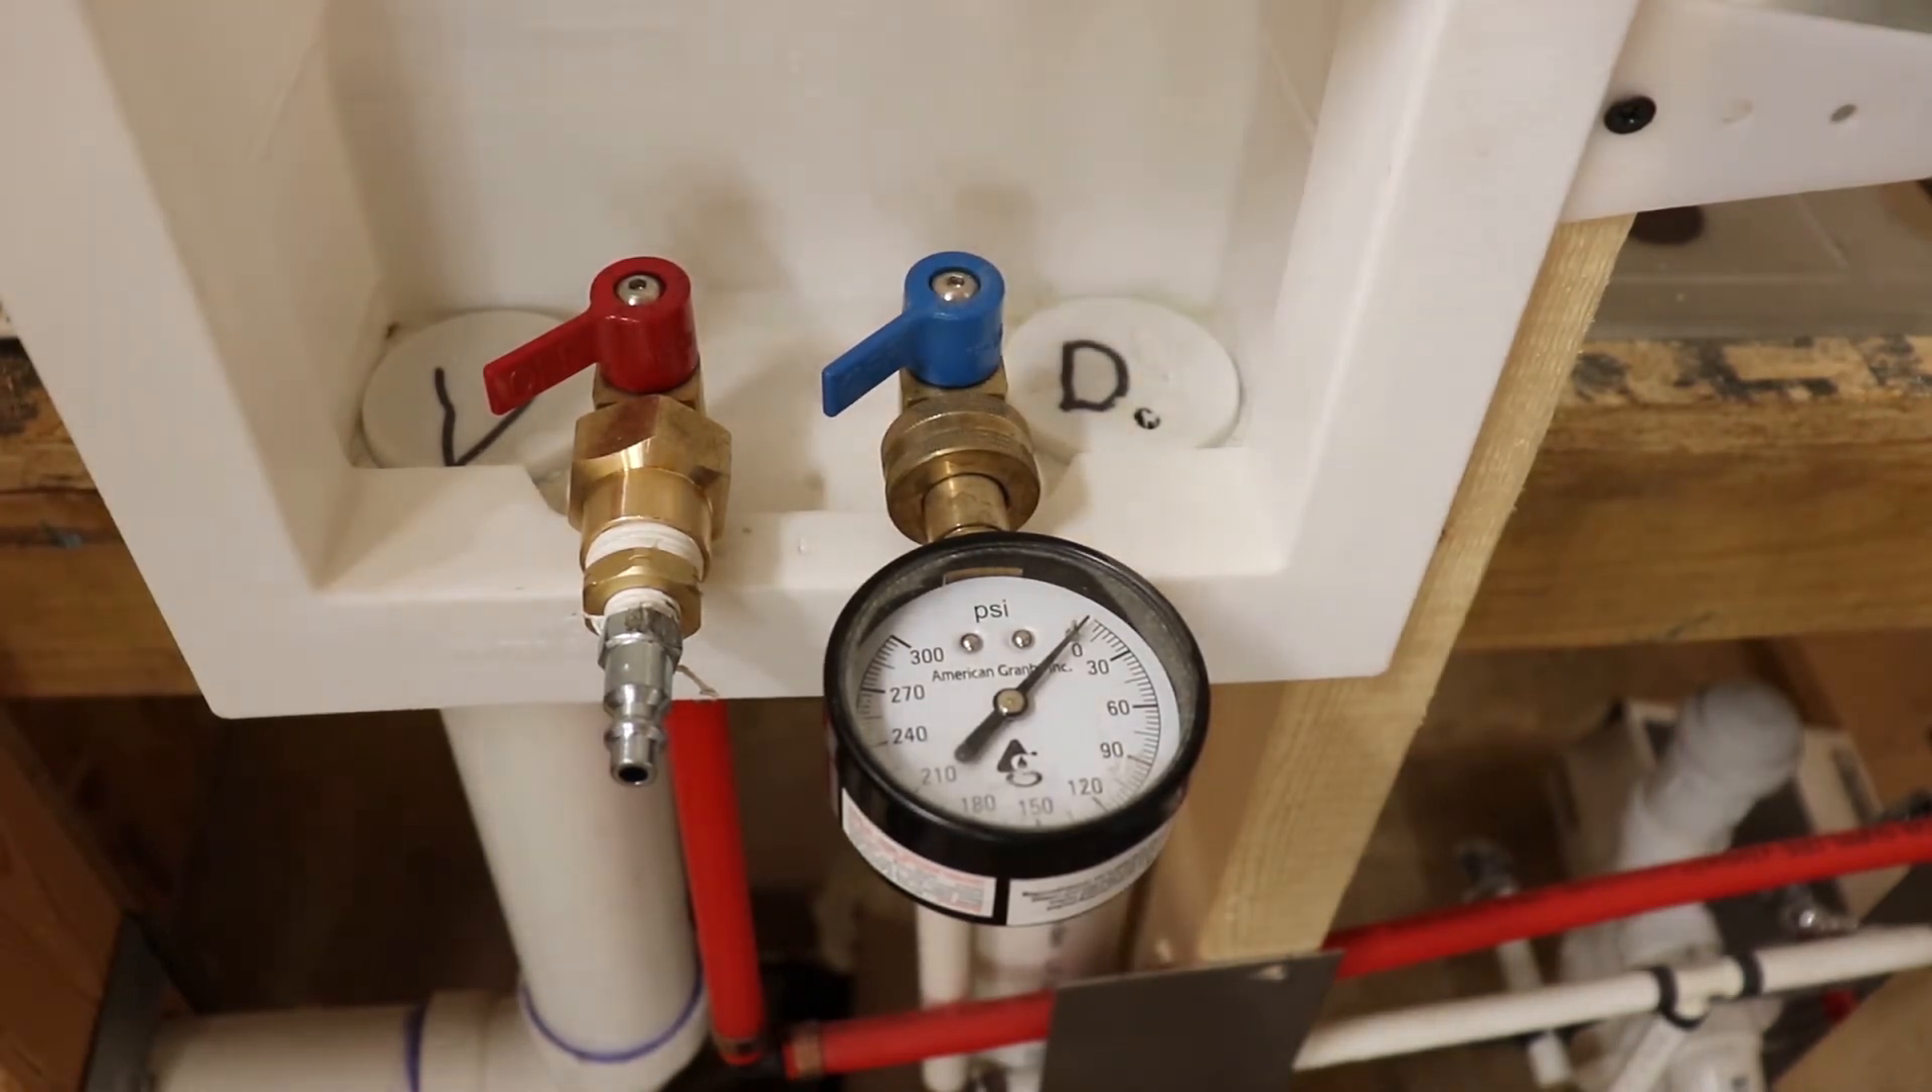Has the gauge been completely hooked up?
Yes.